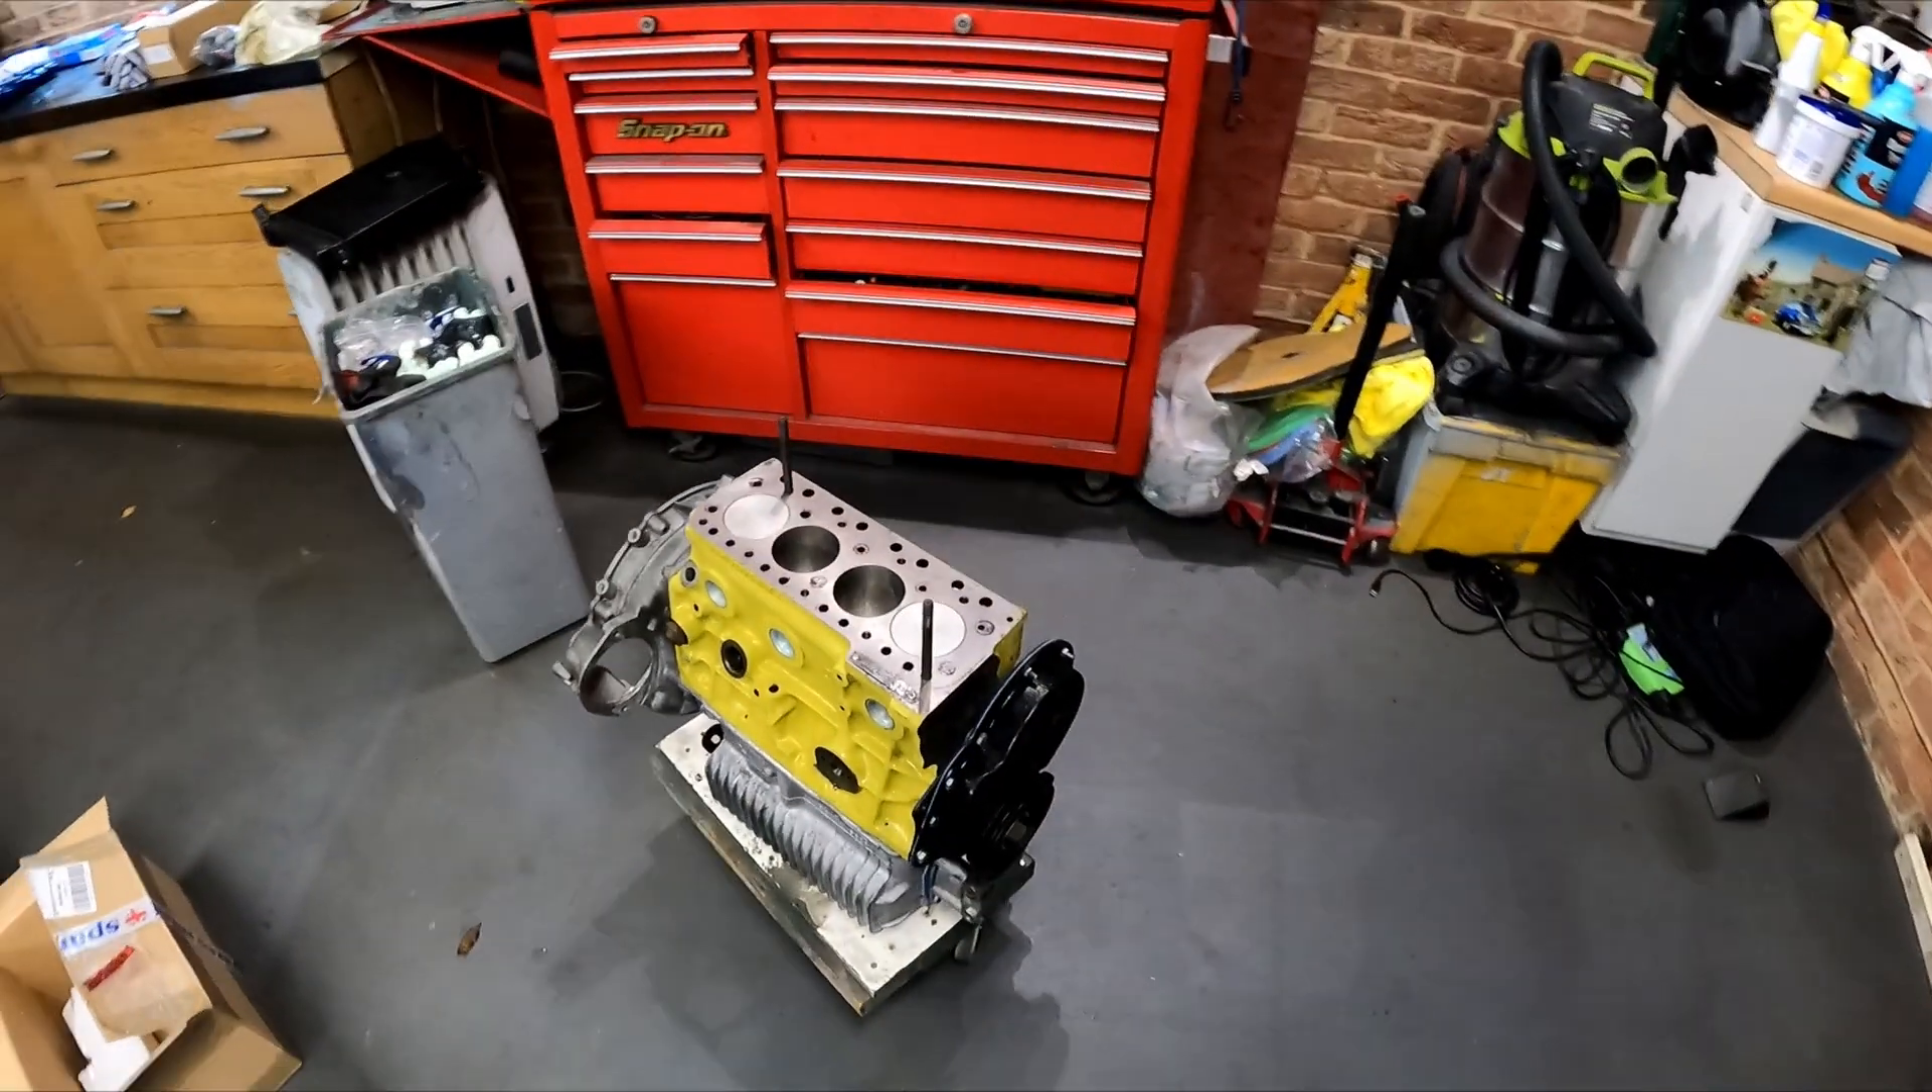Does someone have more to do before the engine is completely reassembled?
Yes.